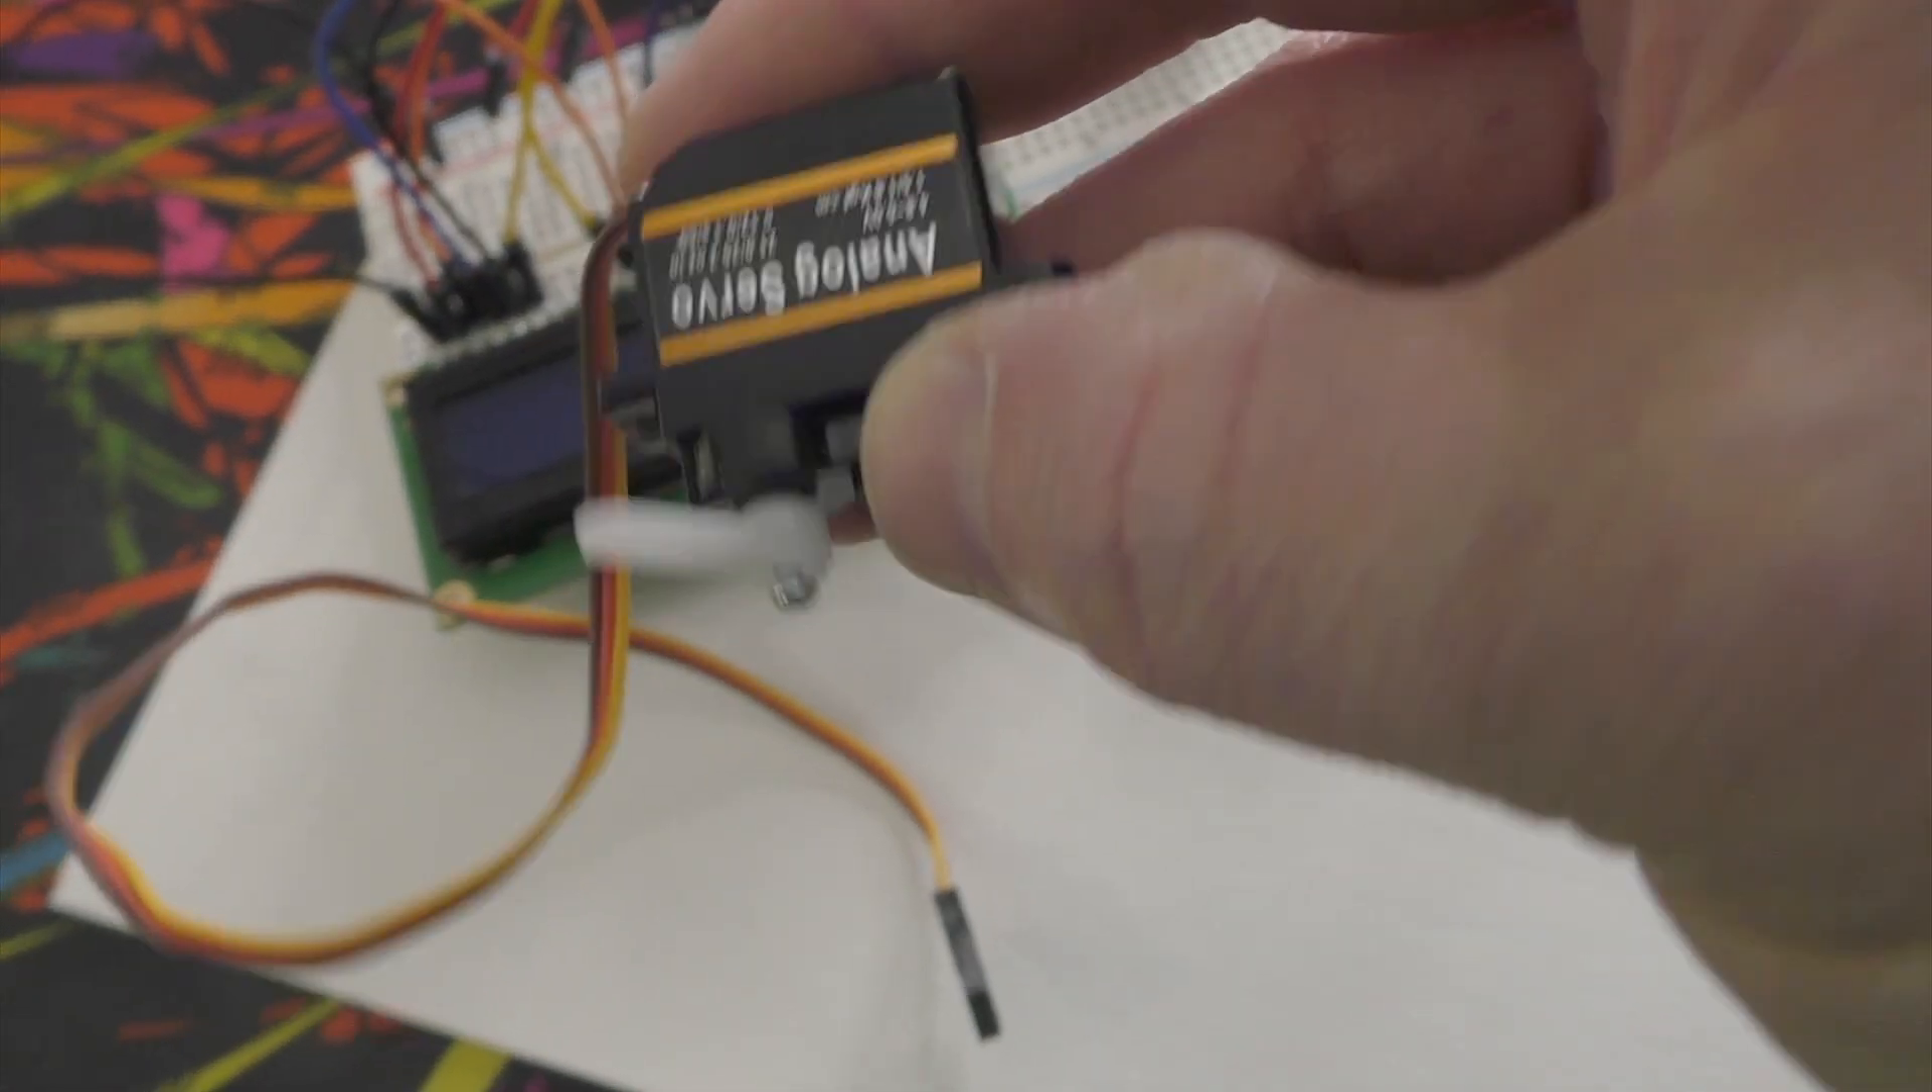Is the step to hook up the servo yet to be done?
Yes.